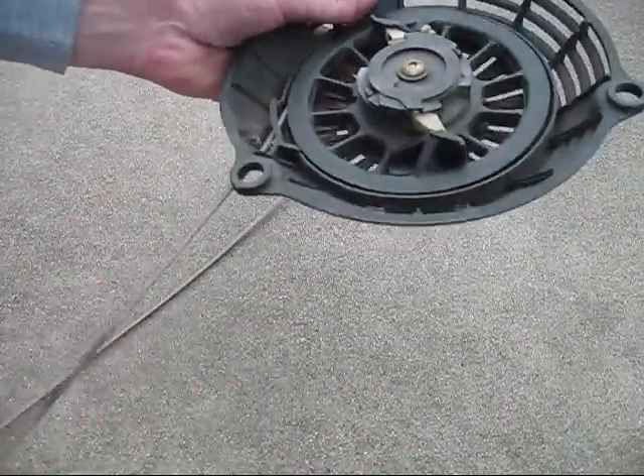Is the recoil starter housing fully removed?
Yes.